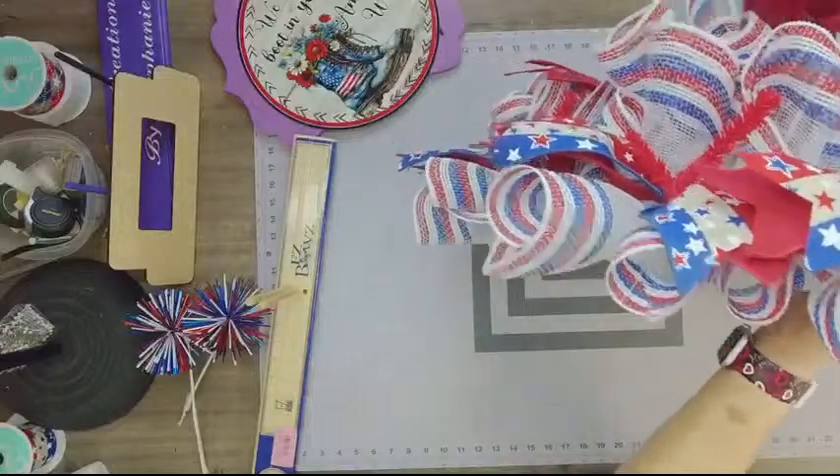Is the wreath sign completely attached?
No.